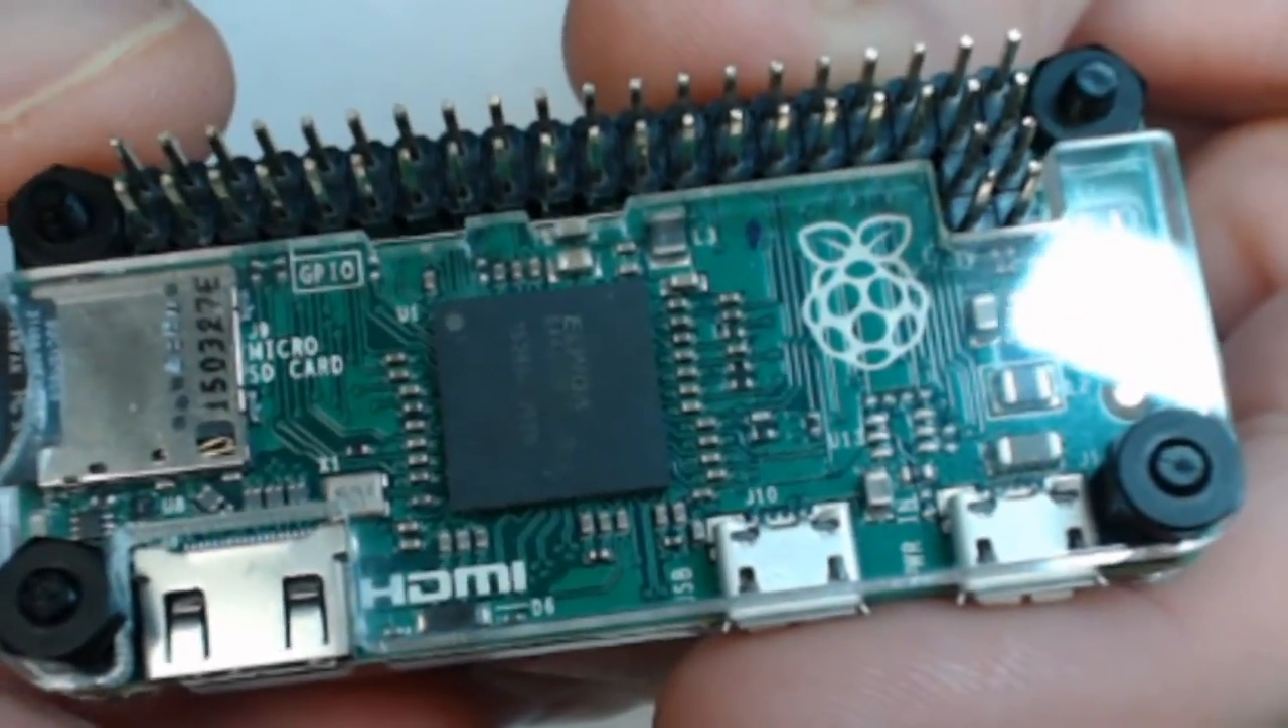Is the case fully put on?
Yes.